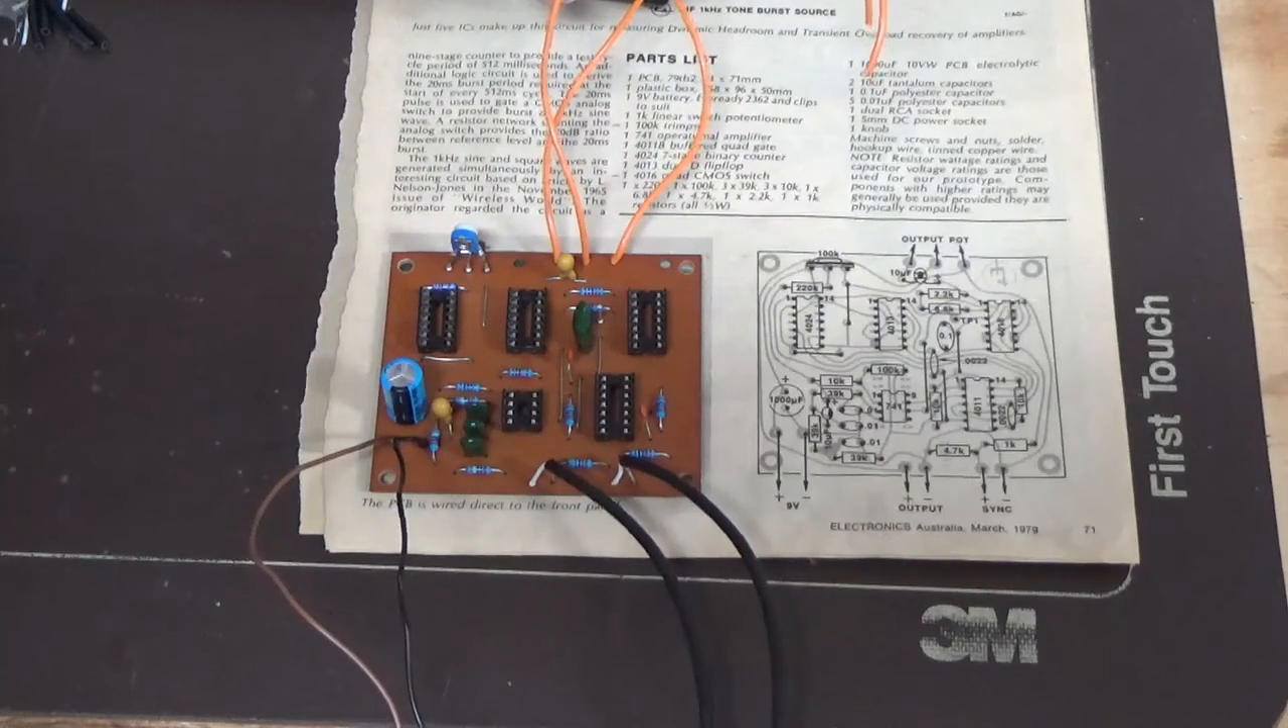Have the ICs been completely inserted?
No.